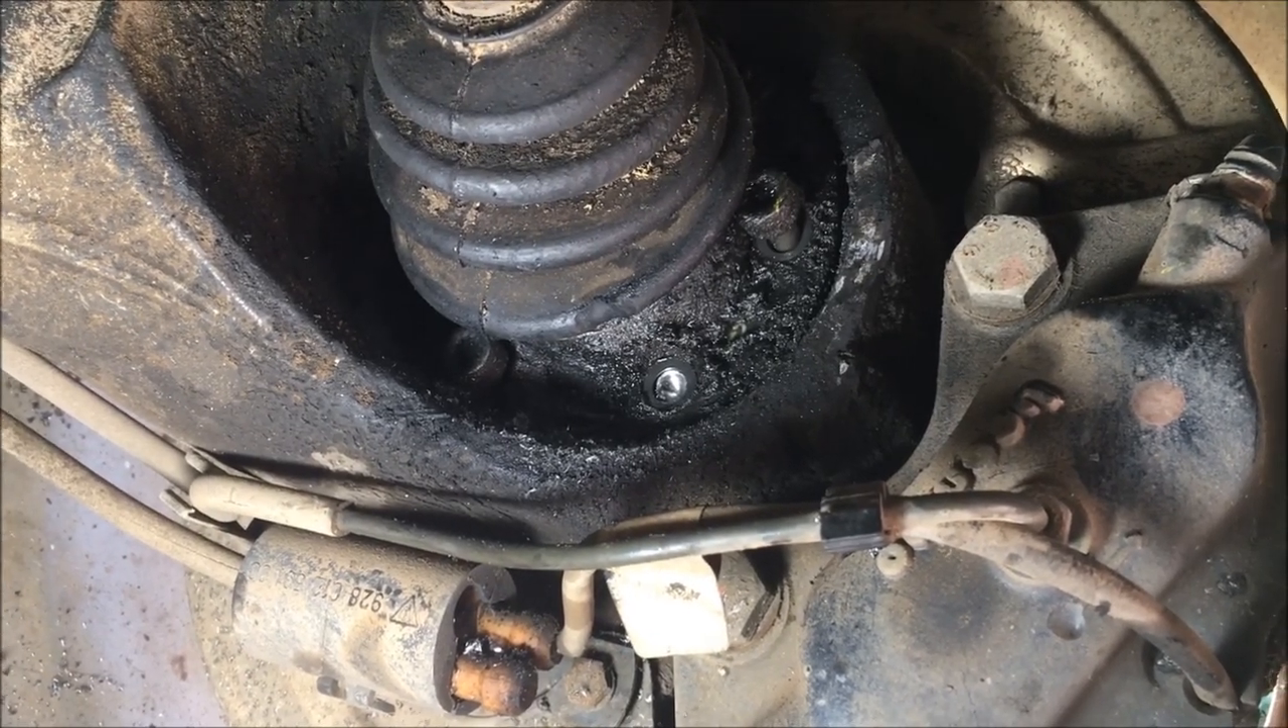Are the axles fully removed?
No.